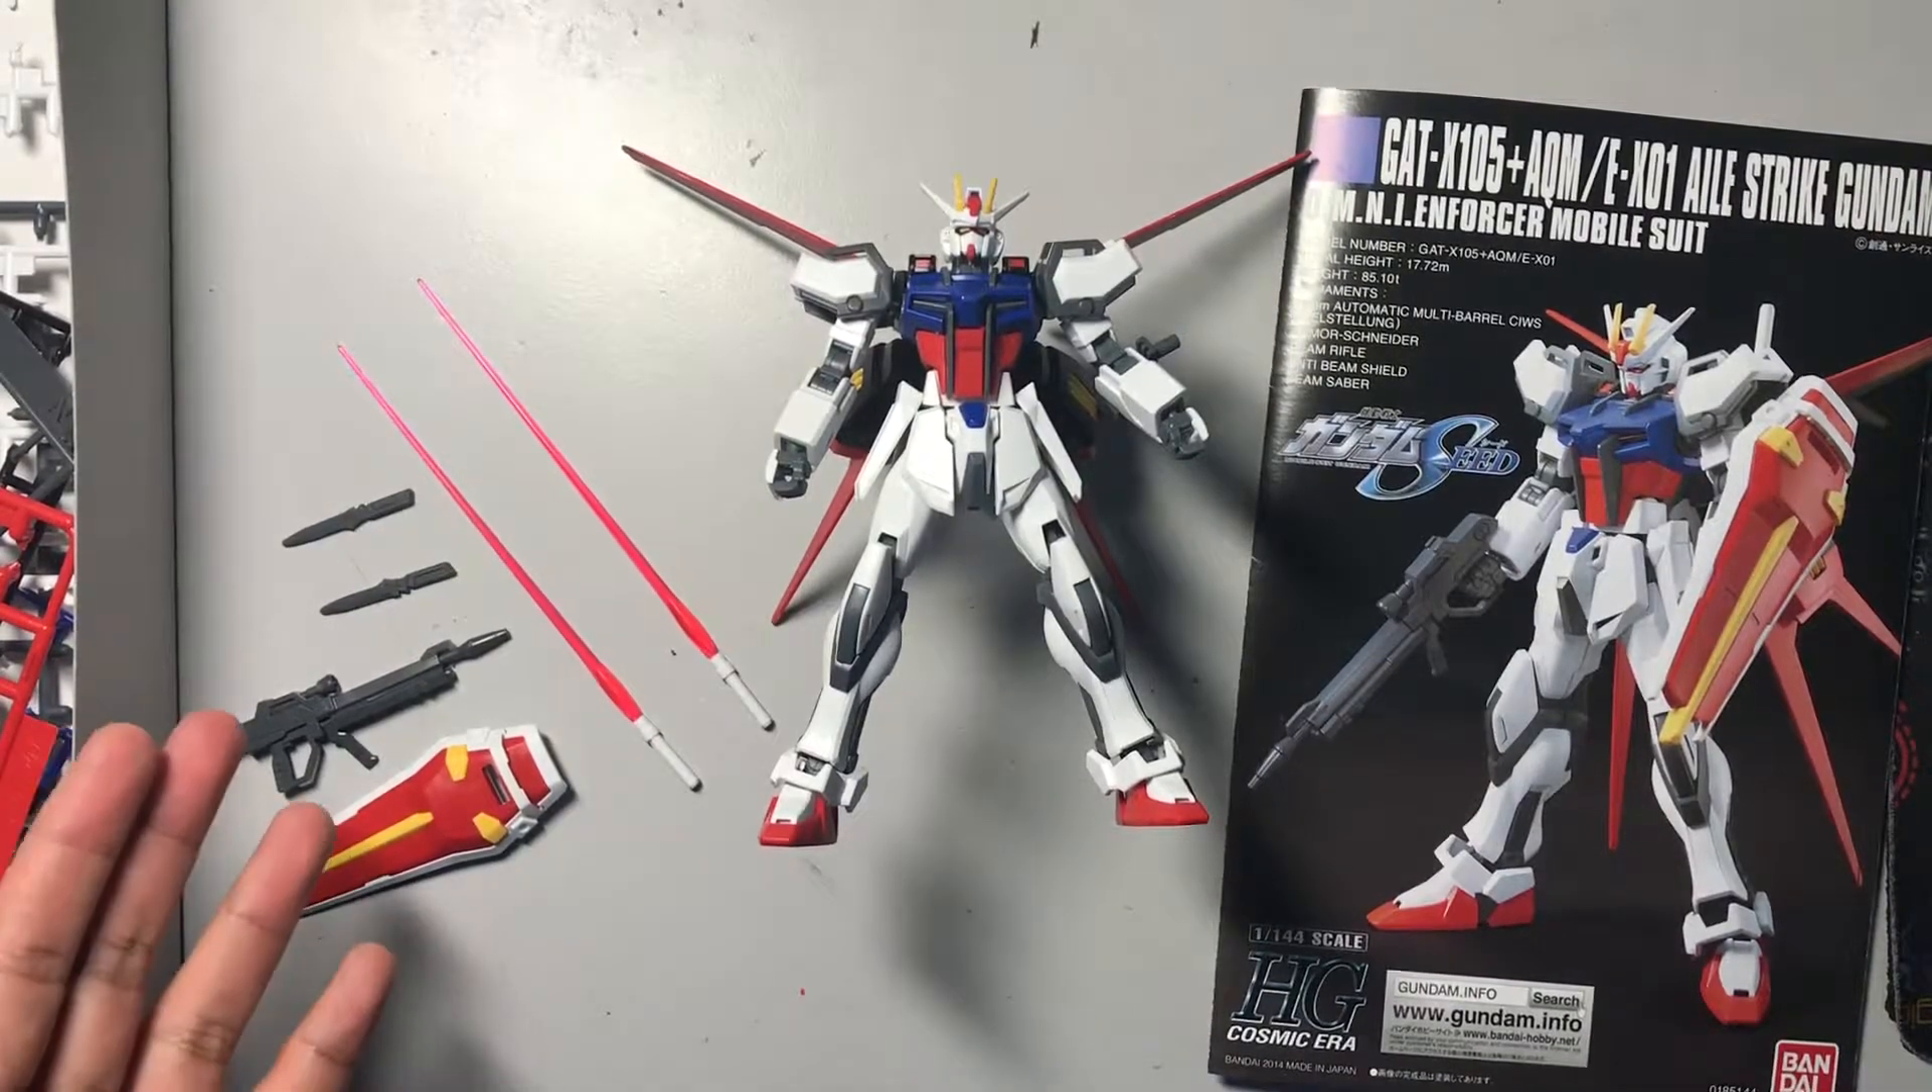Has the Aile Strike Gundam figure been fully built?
Yes.